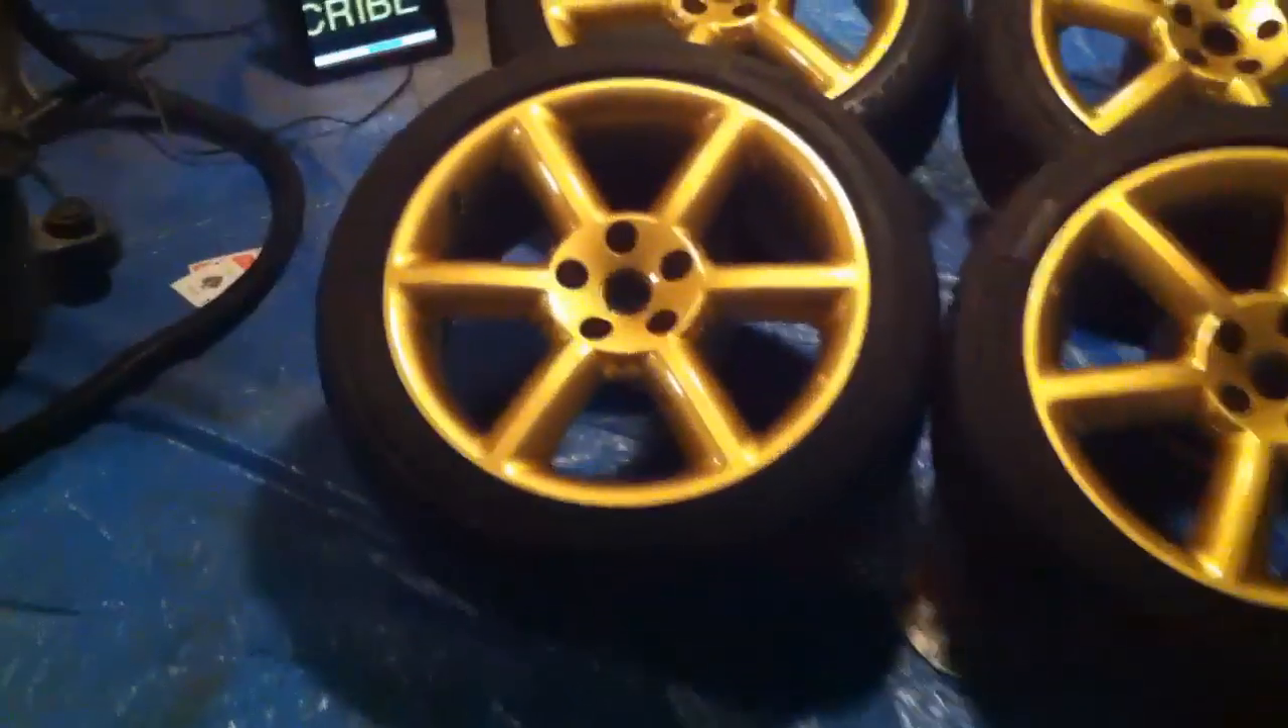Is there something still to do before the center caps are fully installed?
Yes.